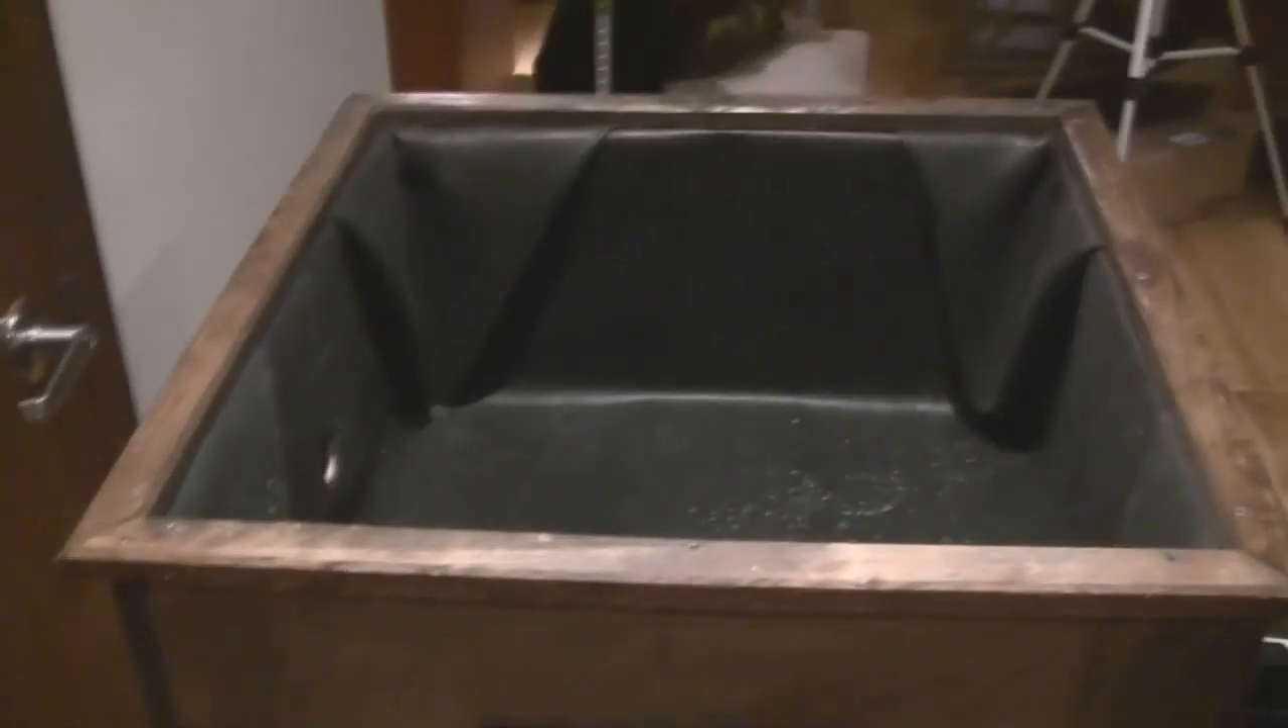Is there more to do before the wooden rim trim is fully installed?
No.